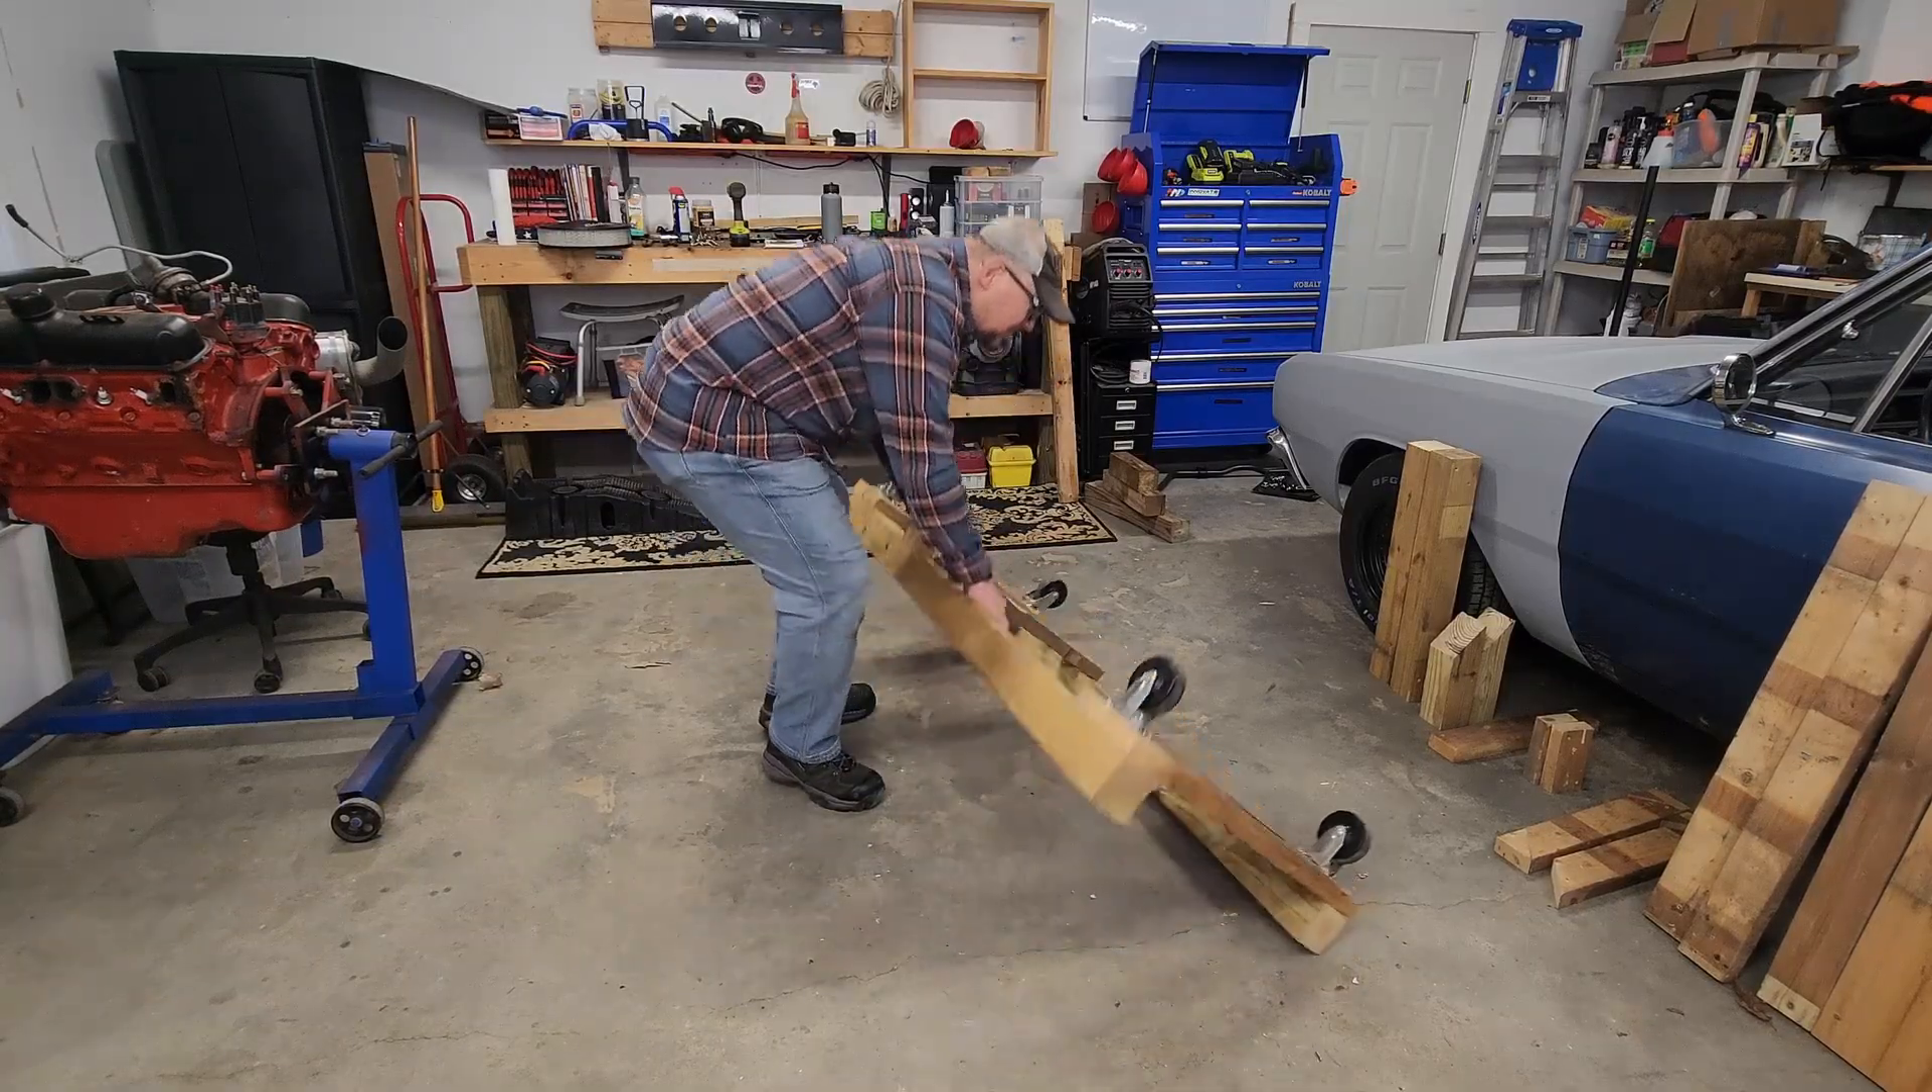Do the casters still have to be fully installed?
No.